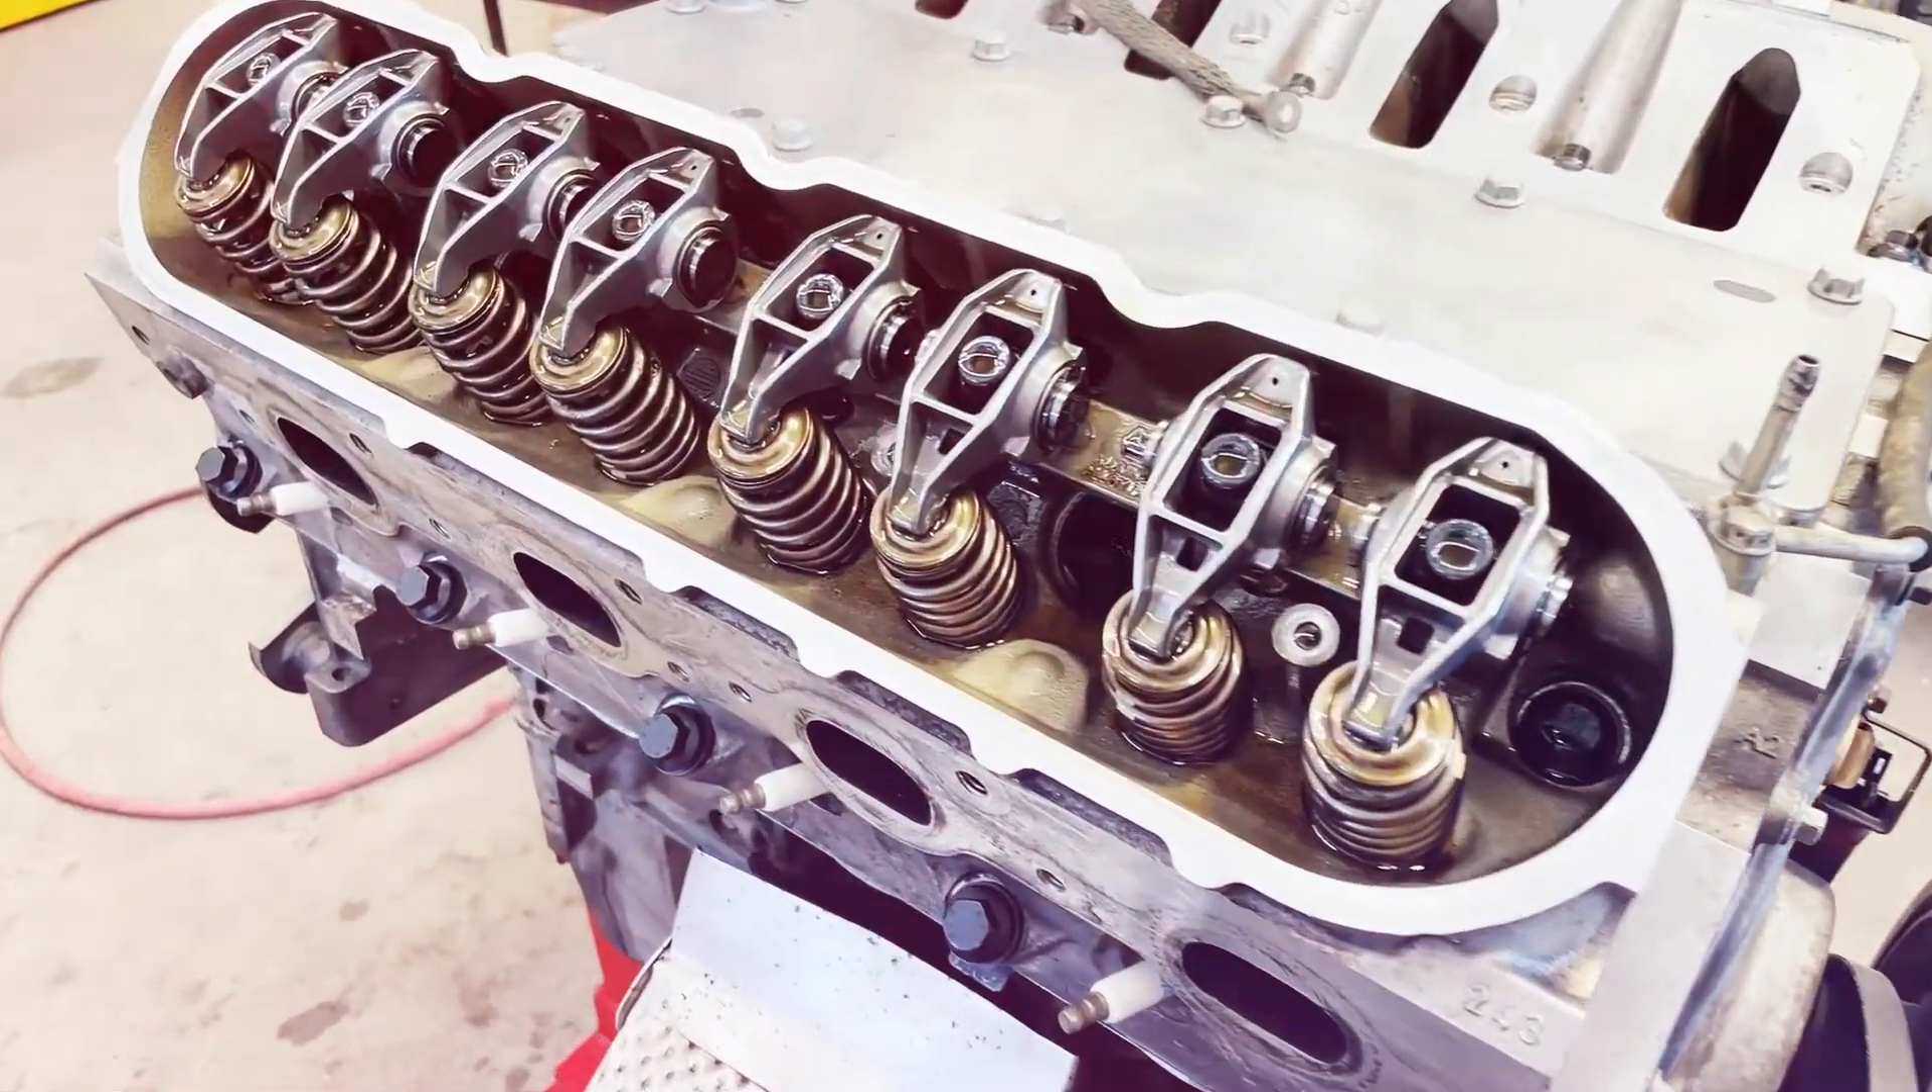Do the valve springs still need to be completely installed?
No.